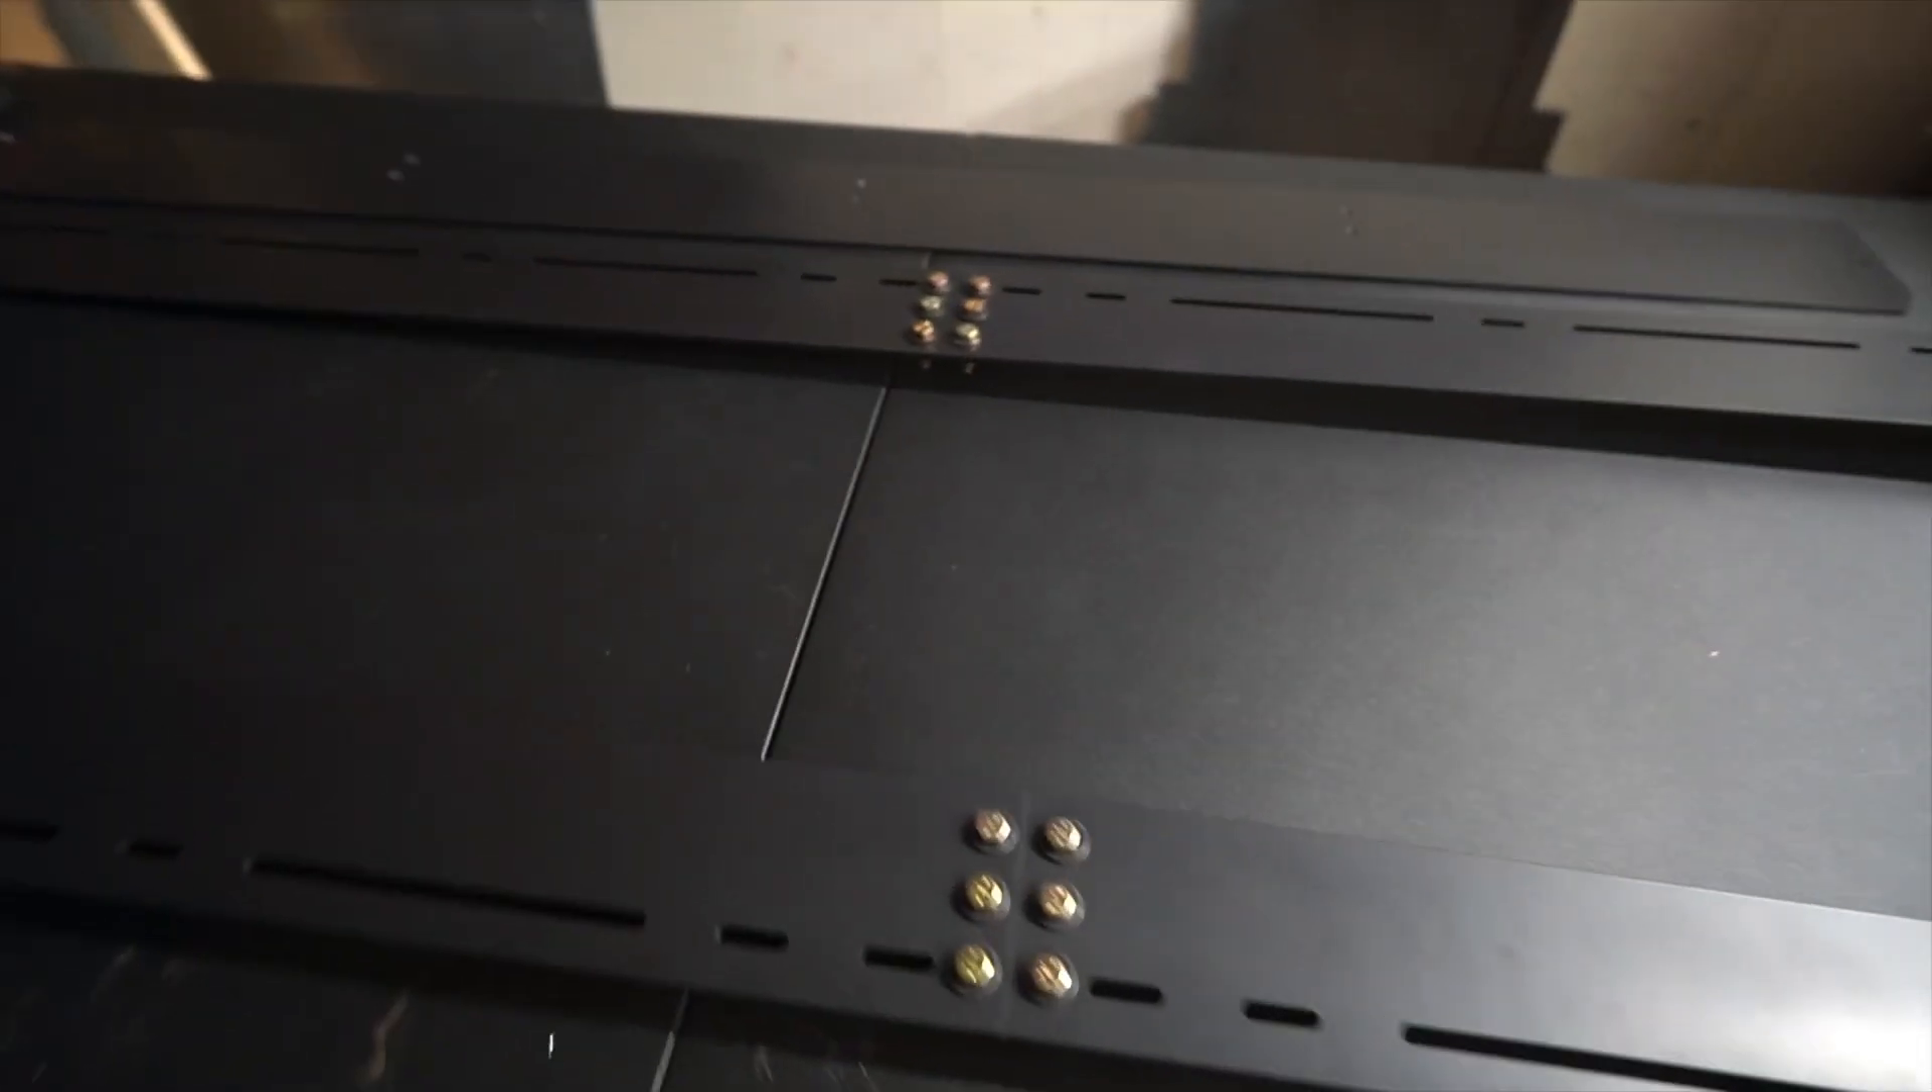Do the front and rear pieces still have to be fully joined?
No.